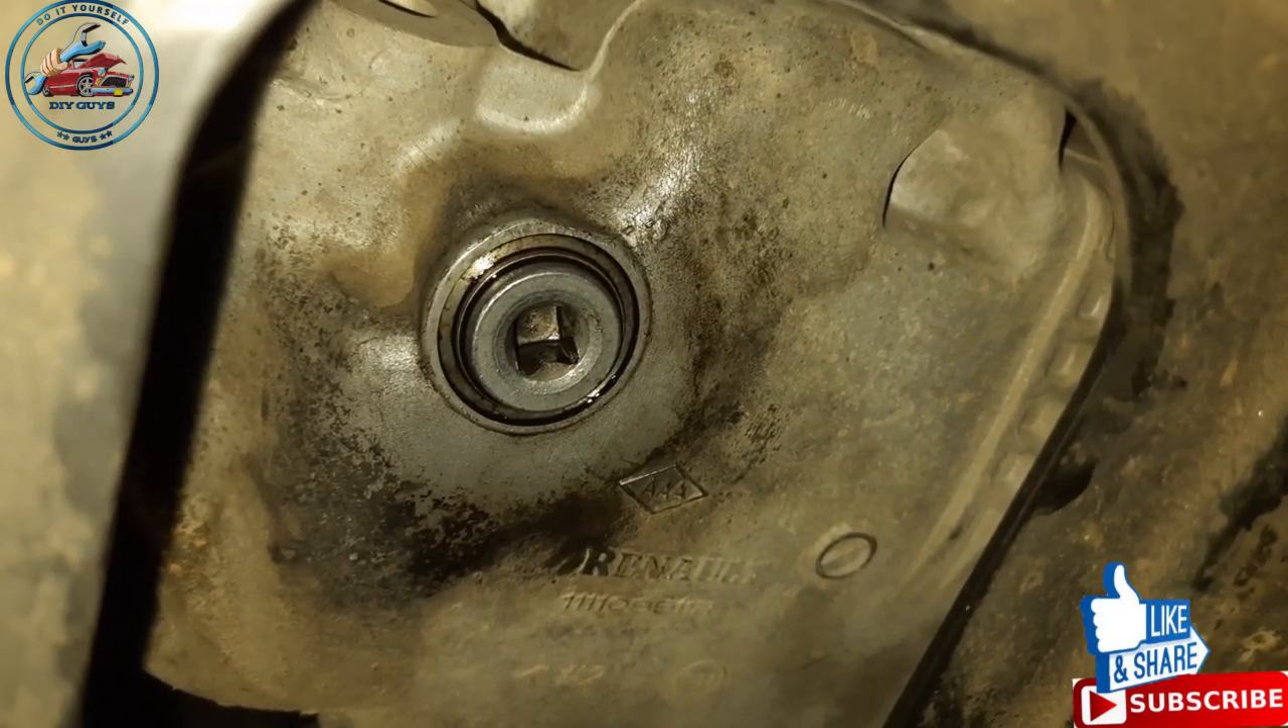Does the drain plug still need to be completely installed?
No.